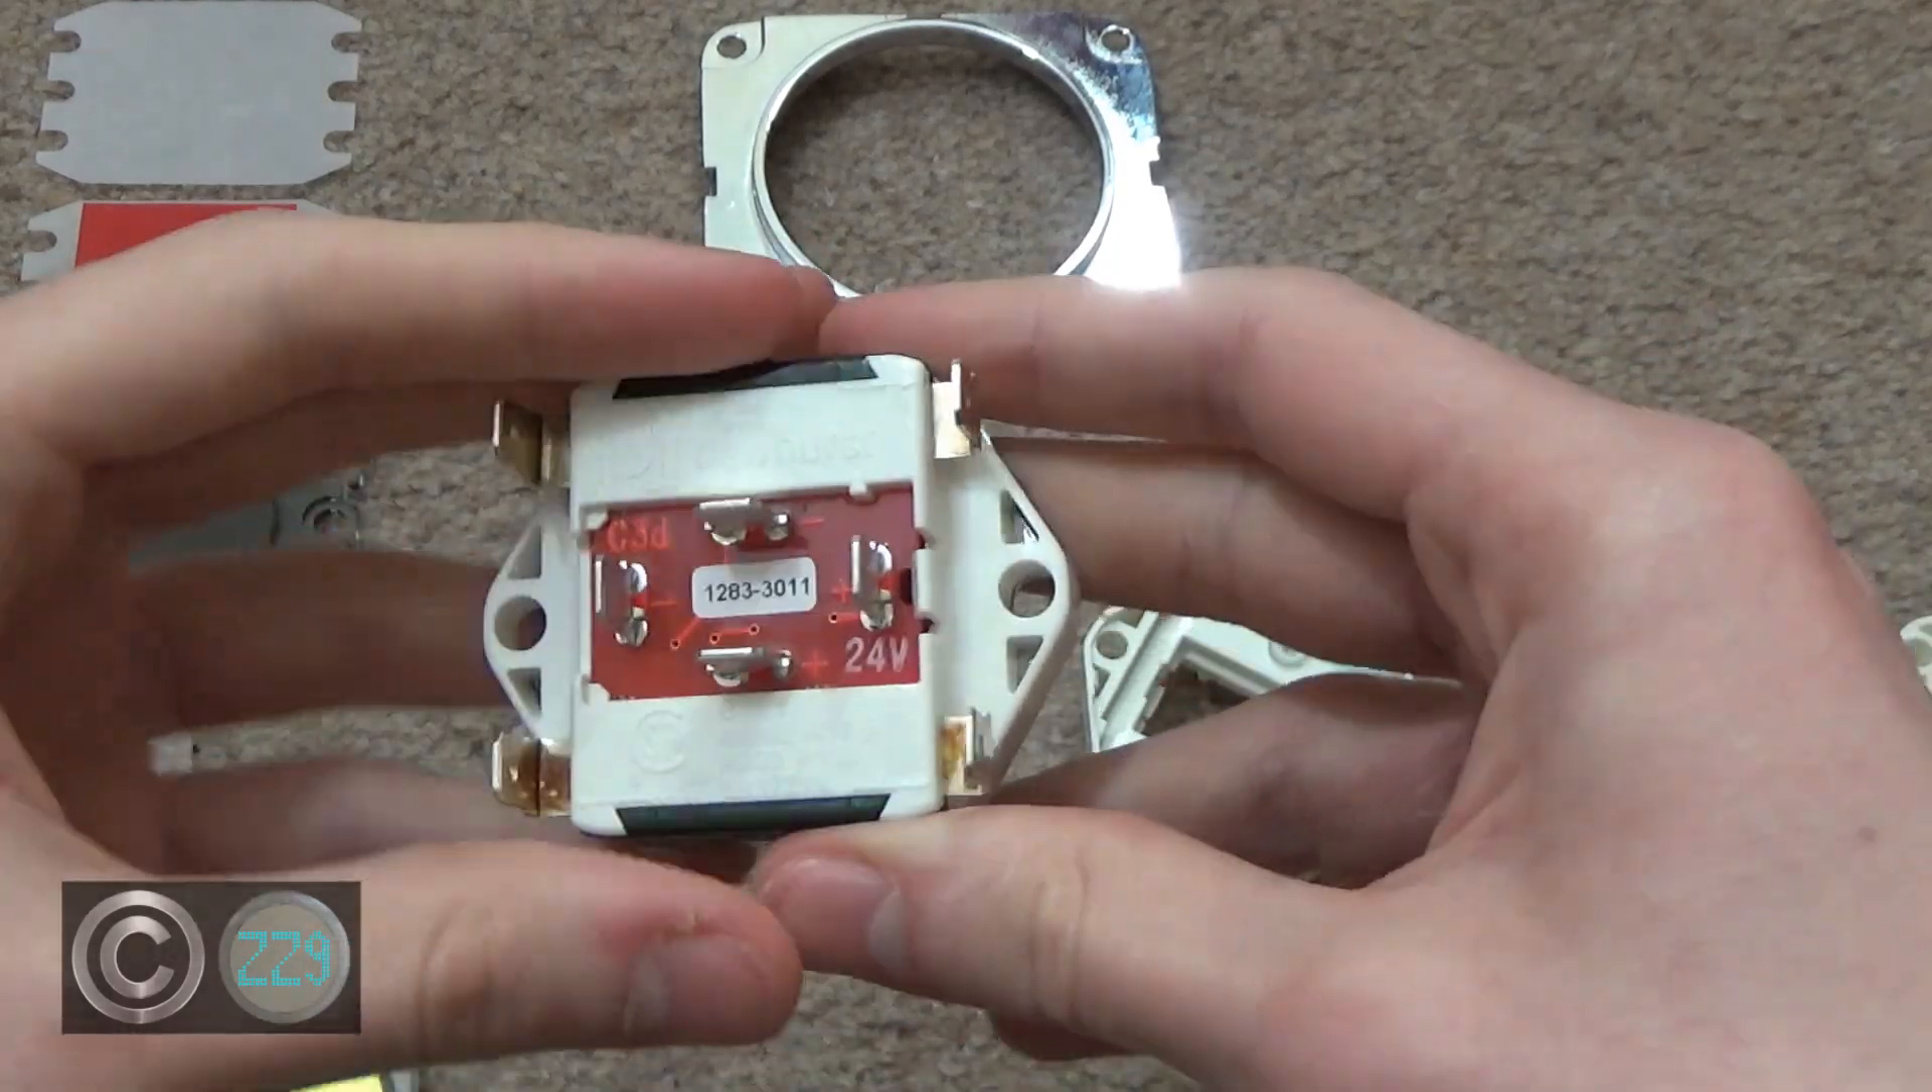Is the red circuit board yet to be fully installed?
No.